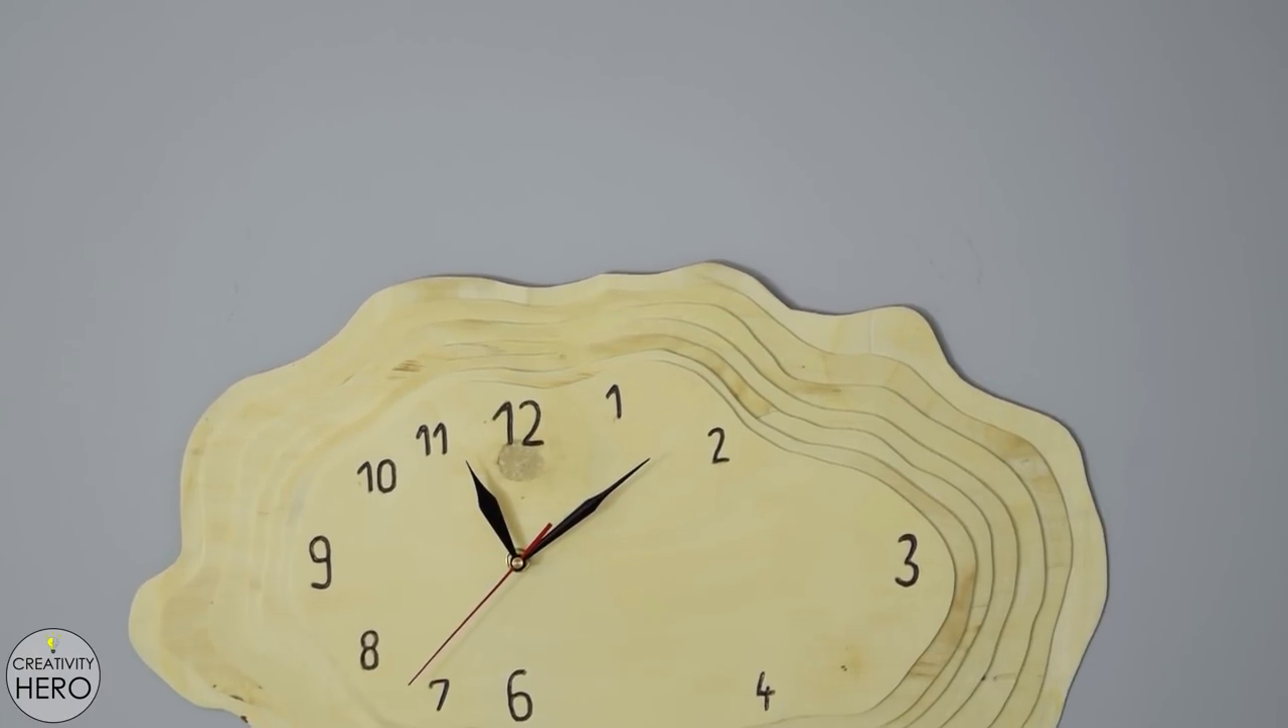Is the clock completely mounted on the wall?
Yes.